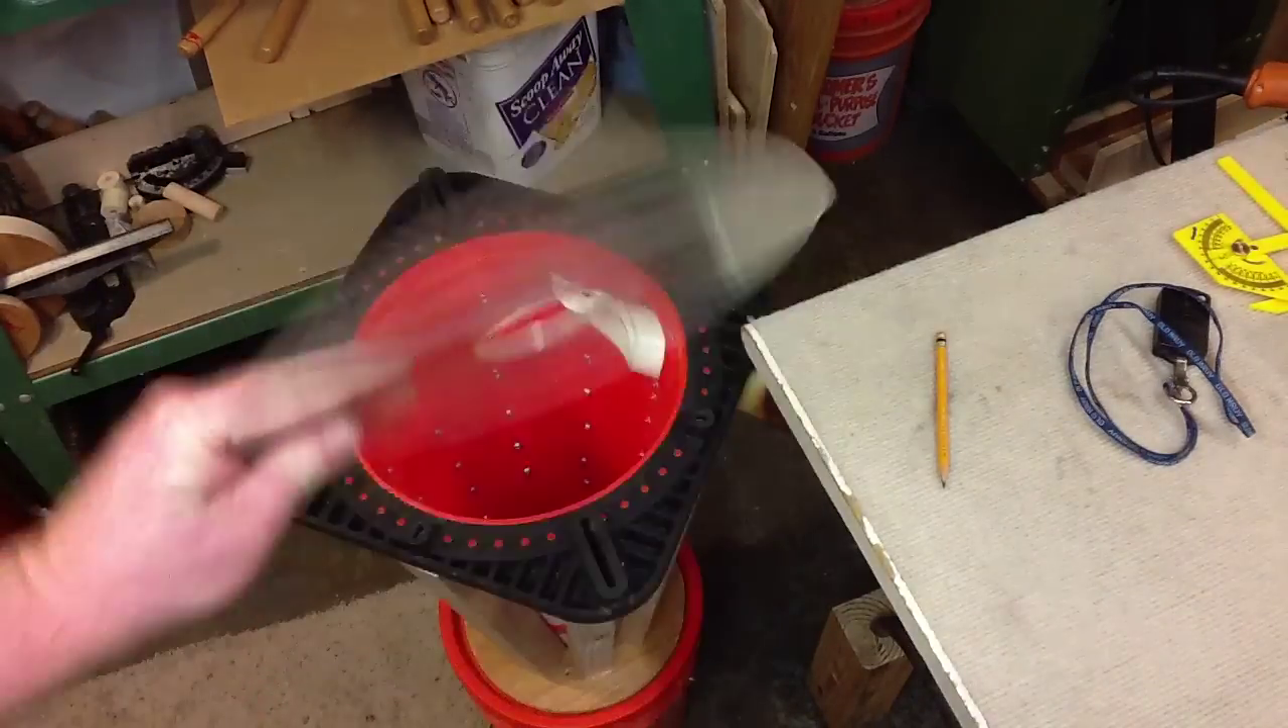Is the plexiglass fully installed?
No.